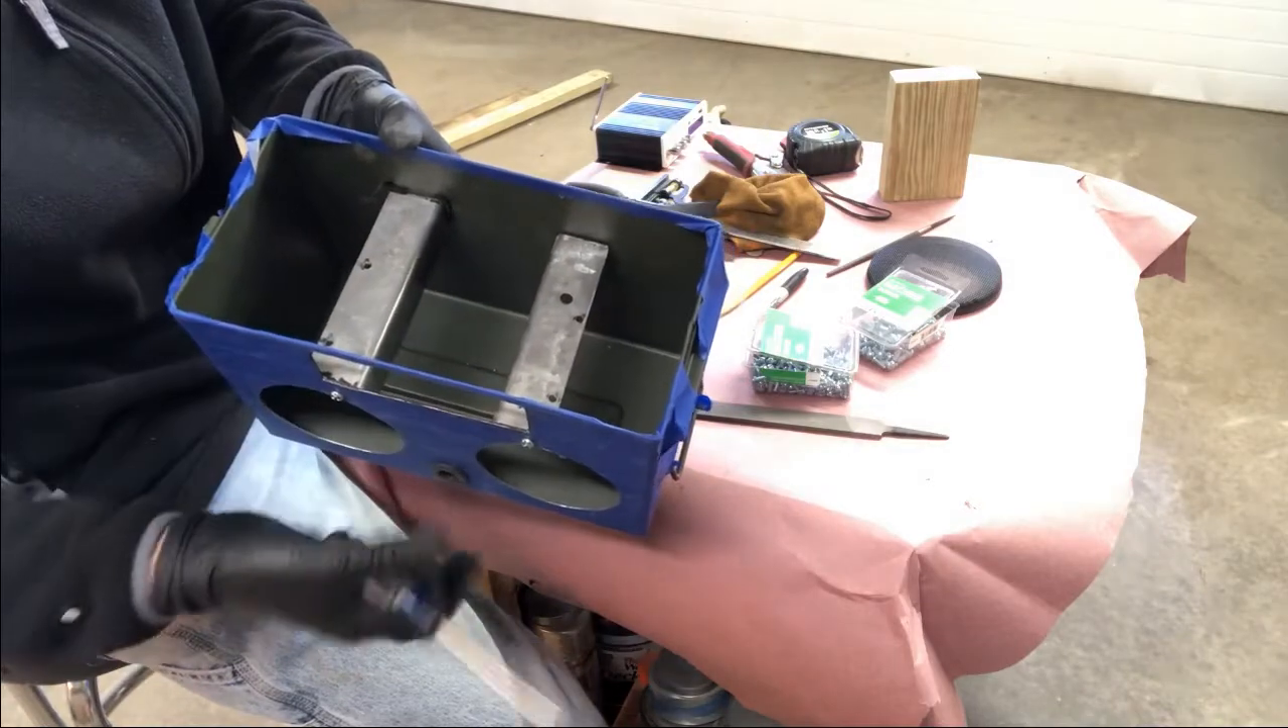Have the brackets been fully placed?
Yes.